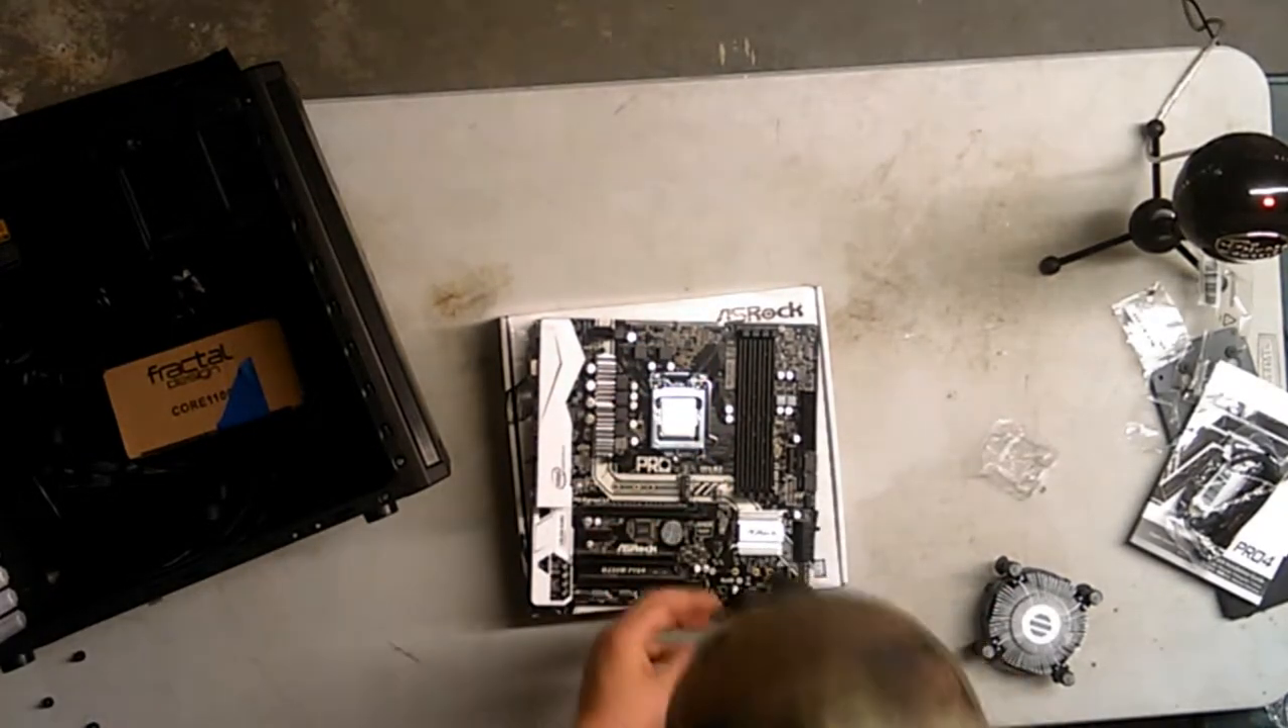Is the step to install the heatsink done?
No.